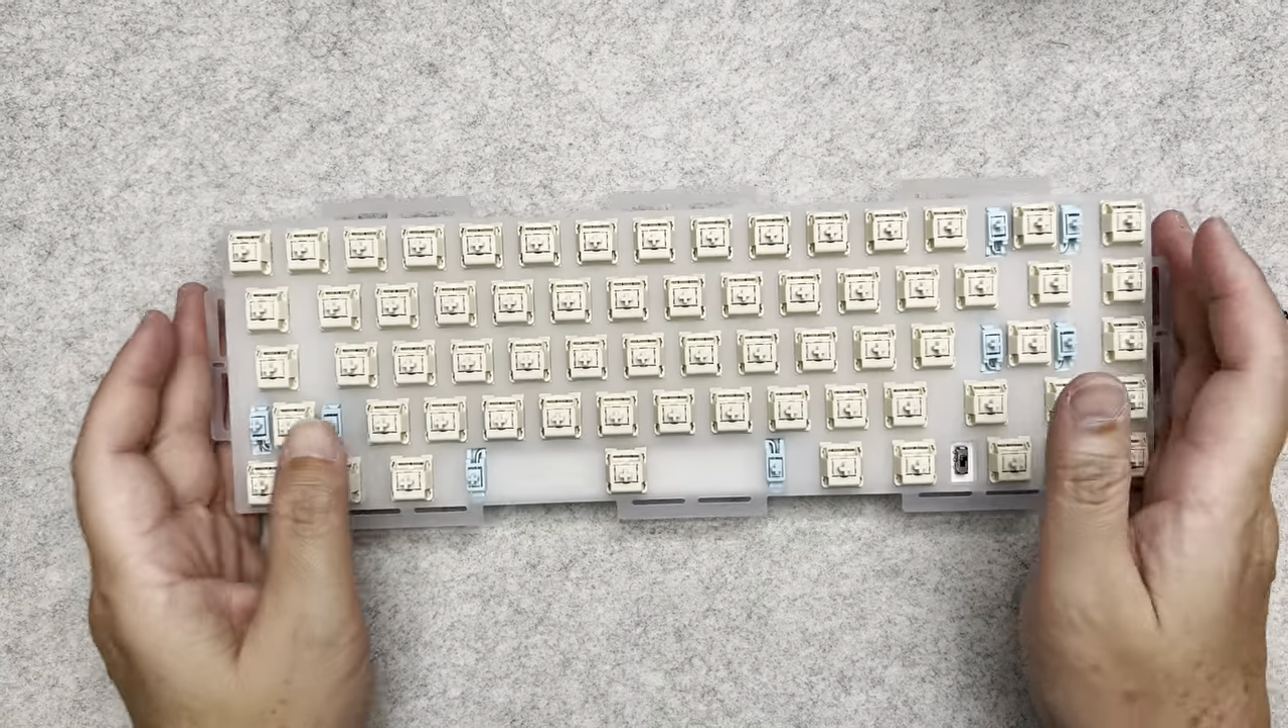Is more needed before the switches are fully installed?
No.